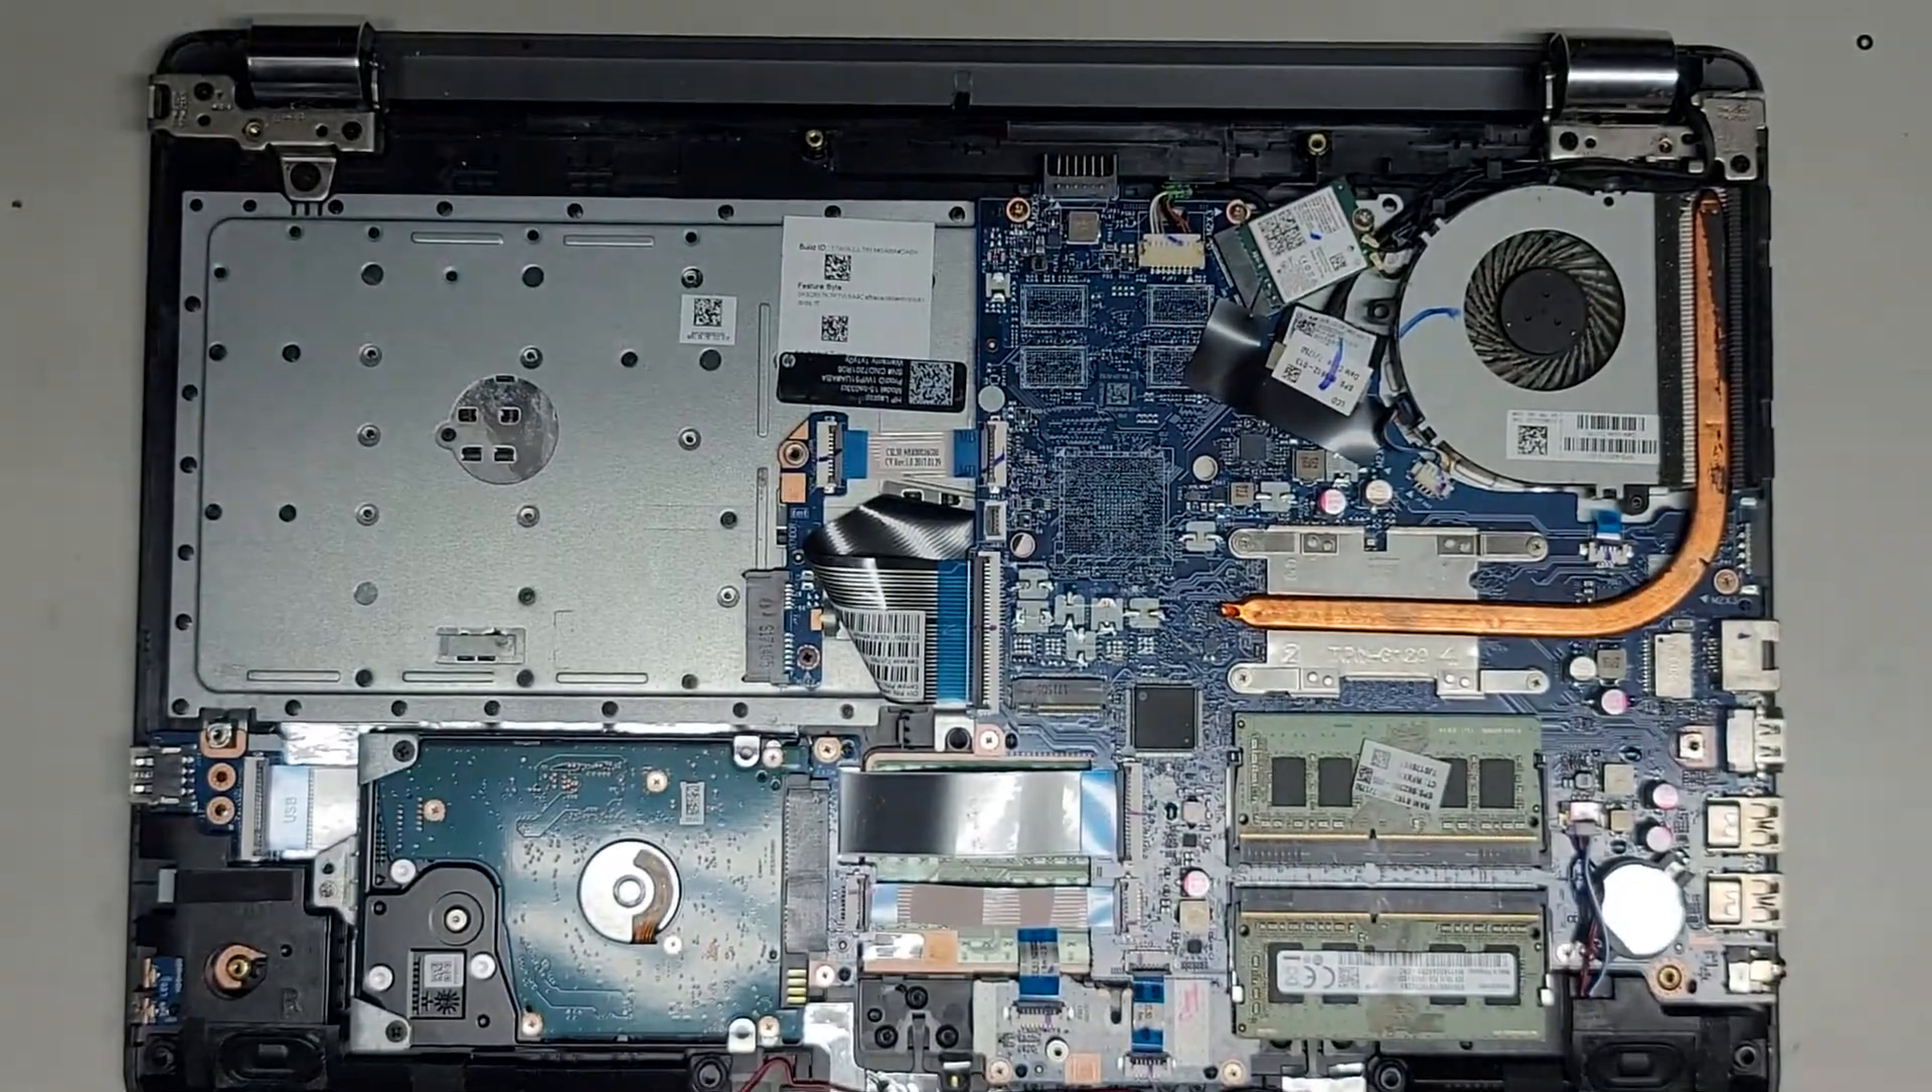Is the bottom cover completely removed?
Yes.